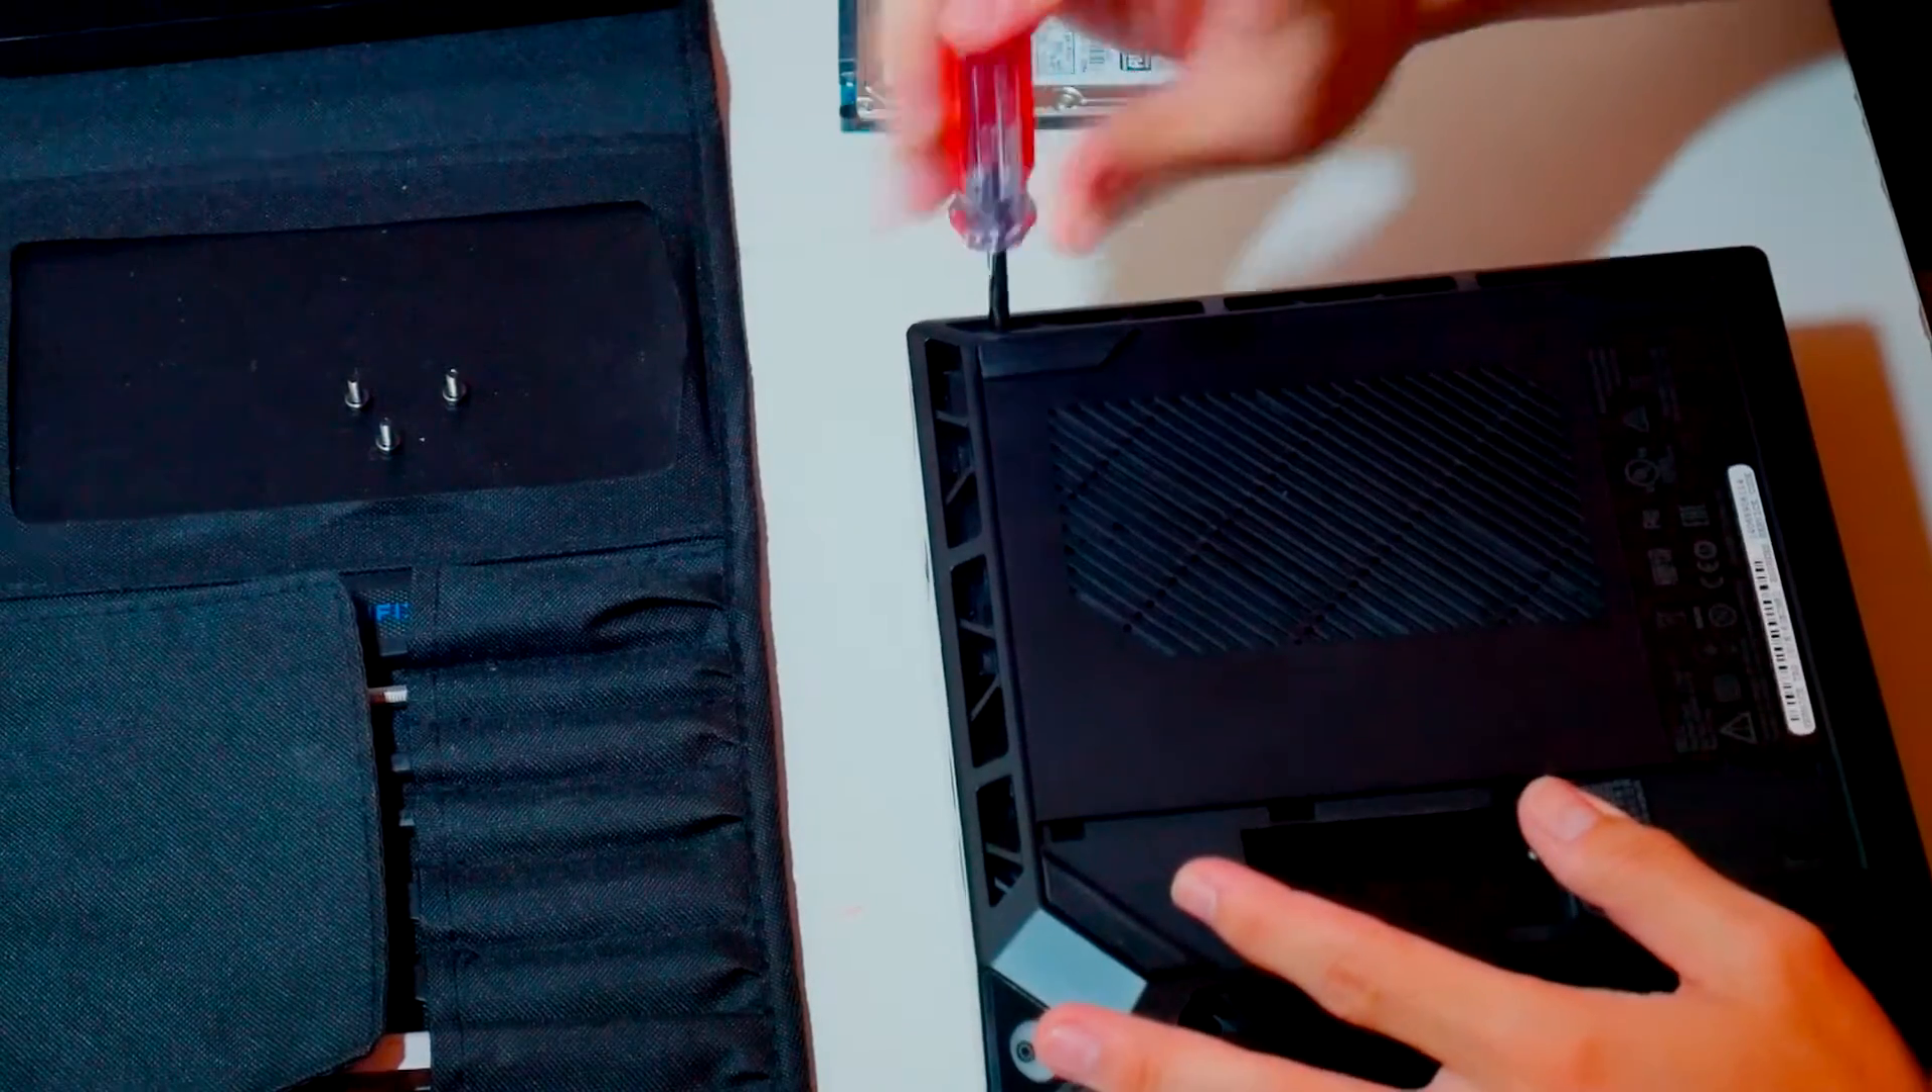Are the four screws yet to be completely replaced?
Yes.